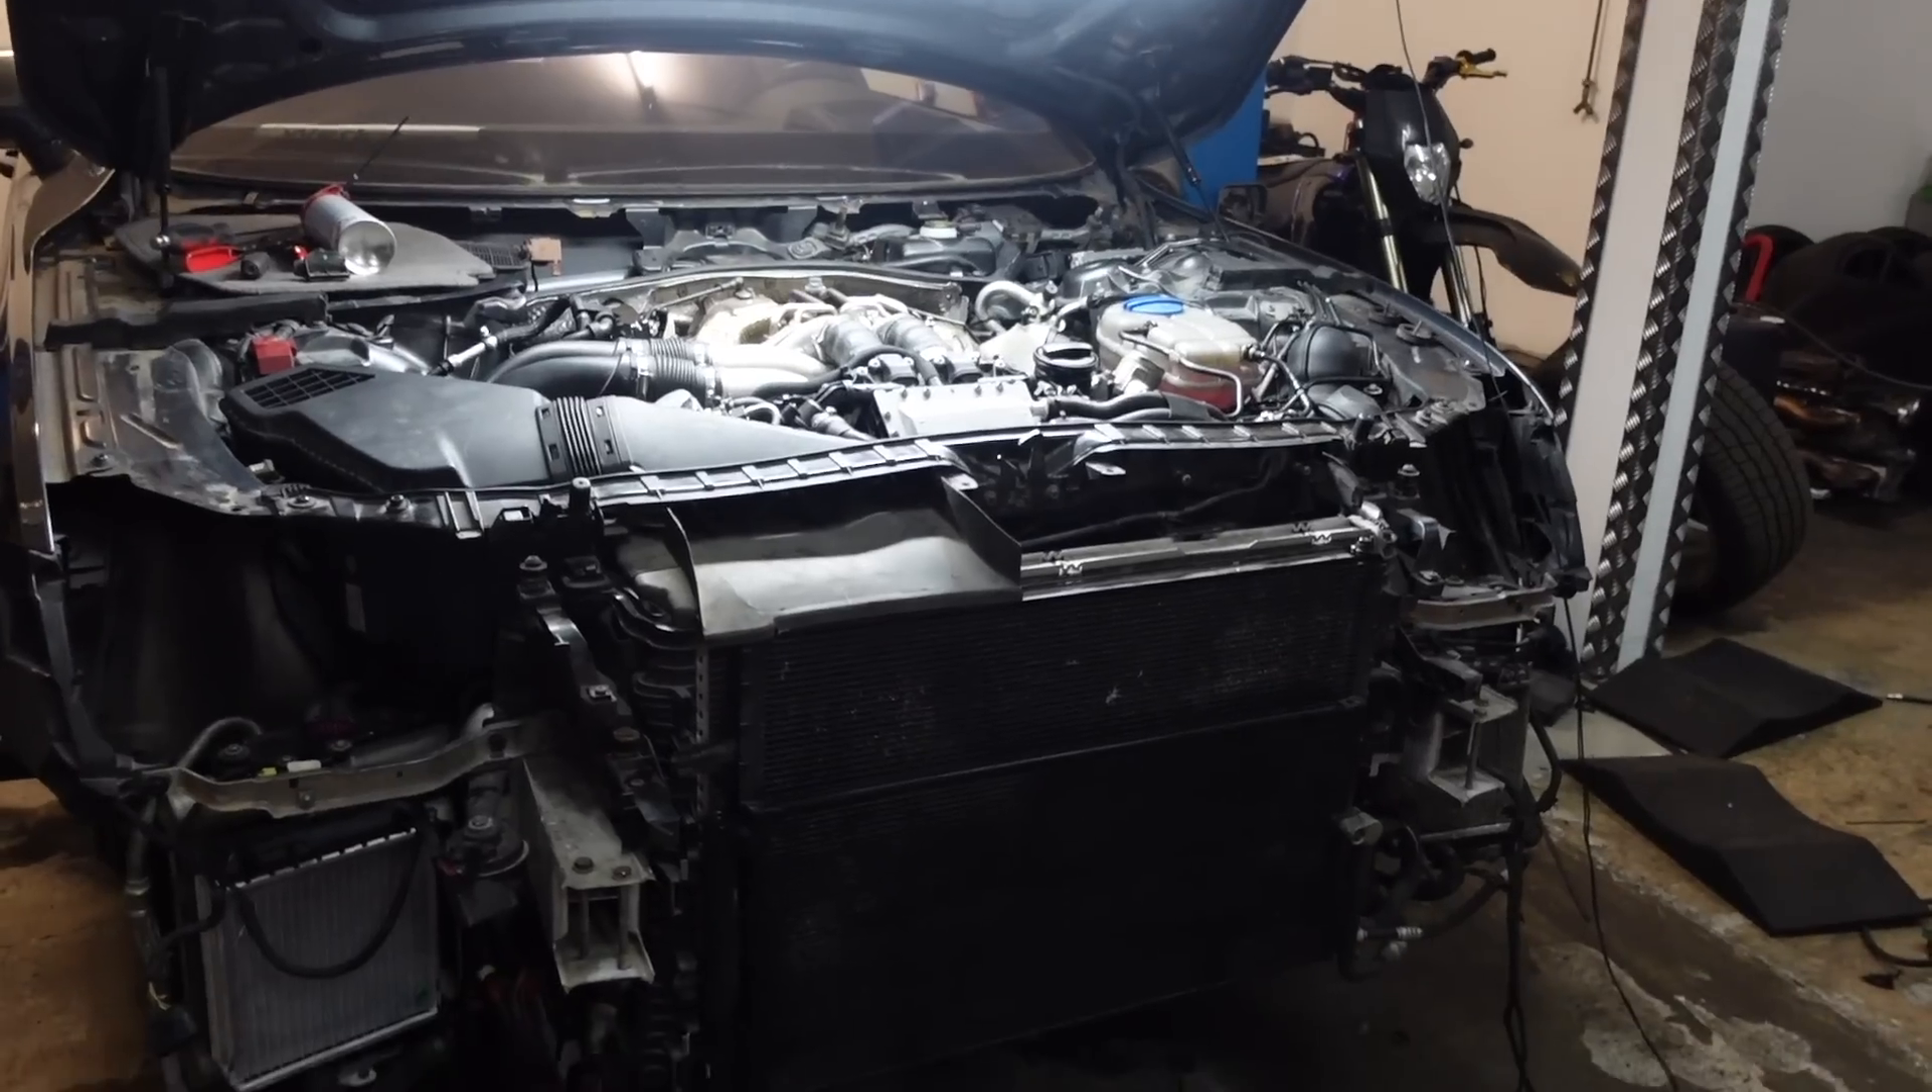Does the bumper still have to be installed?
Yes.